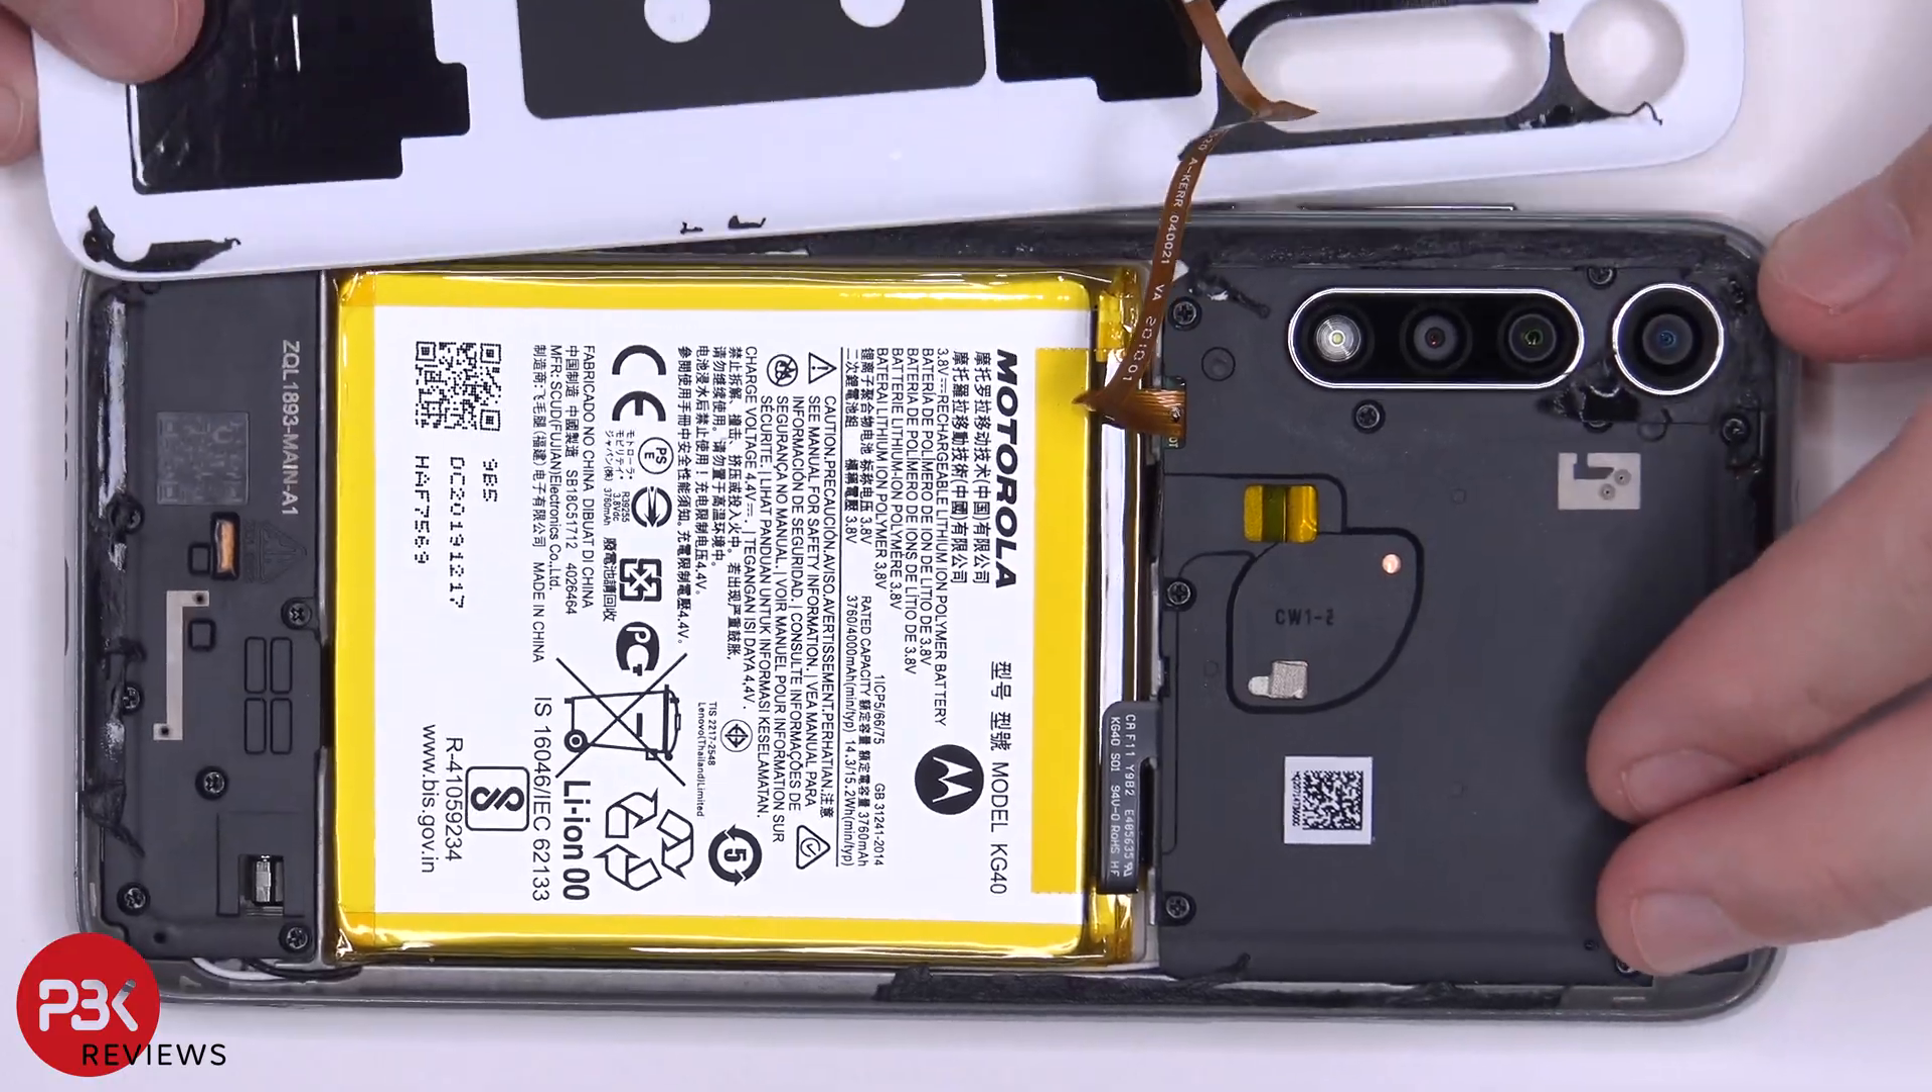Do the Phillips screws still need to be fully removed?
Yes.